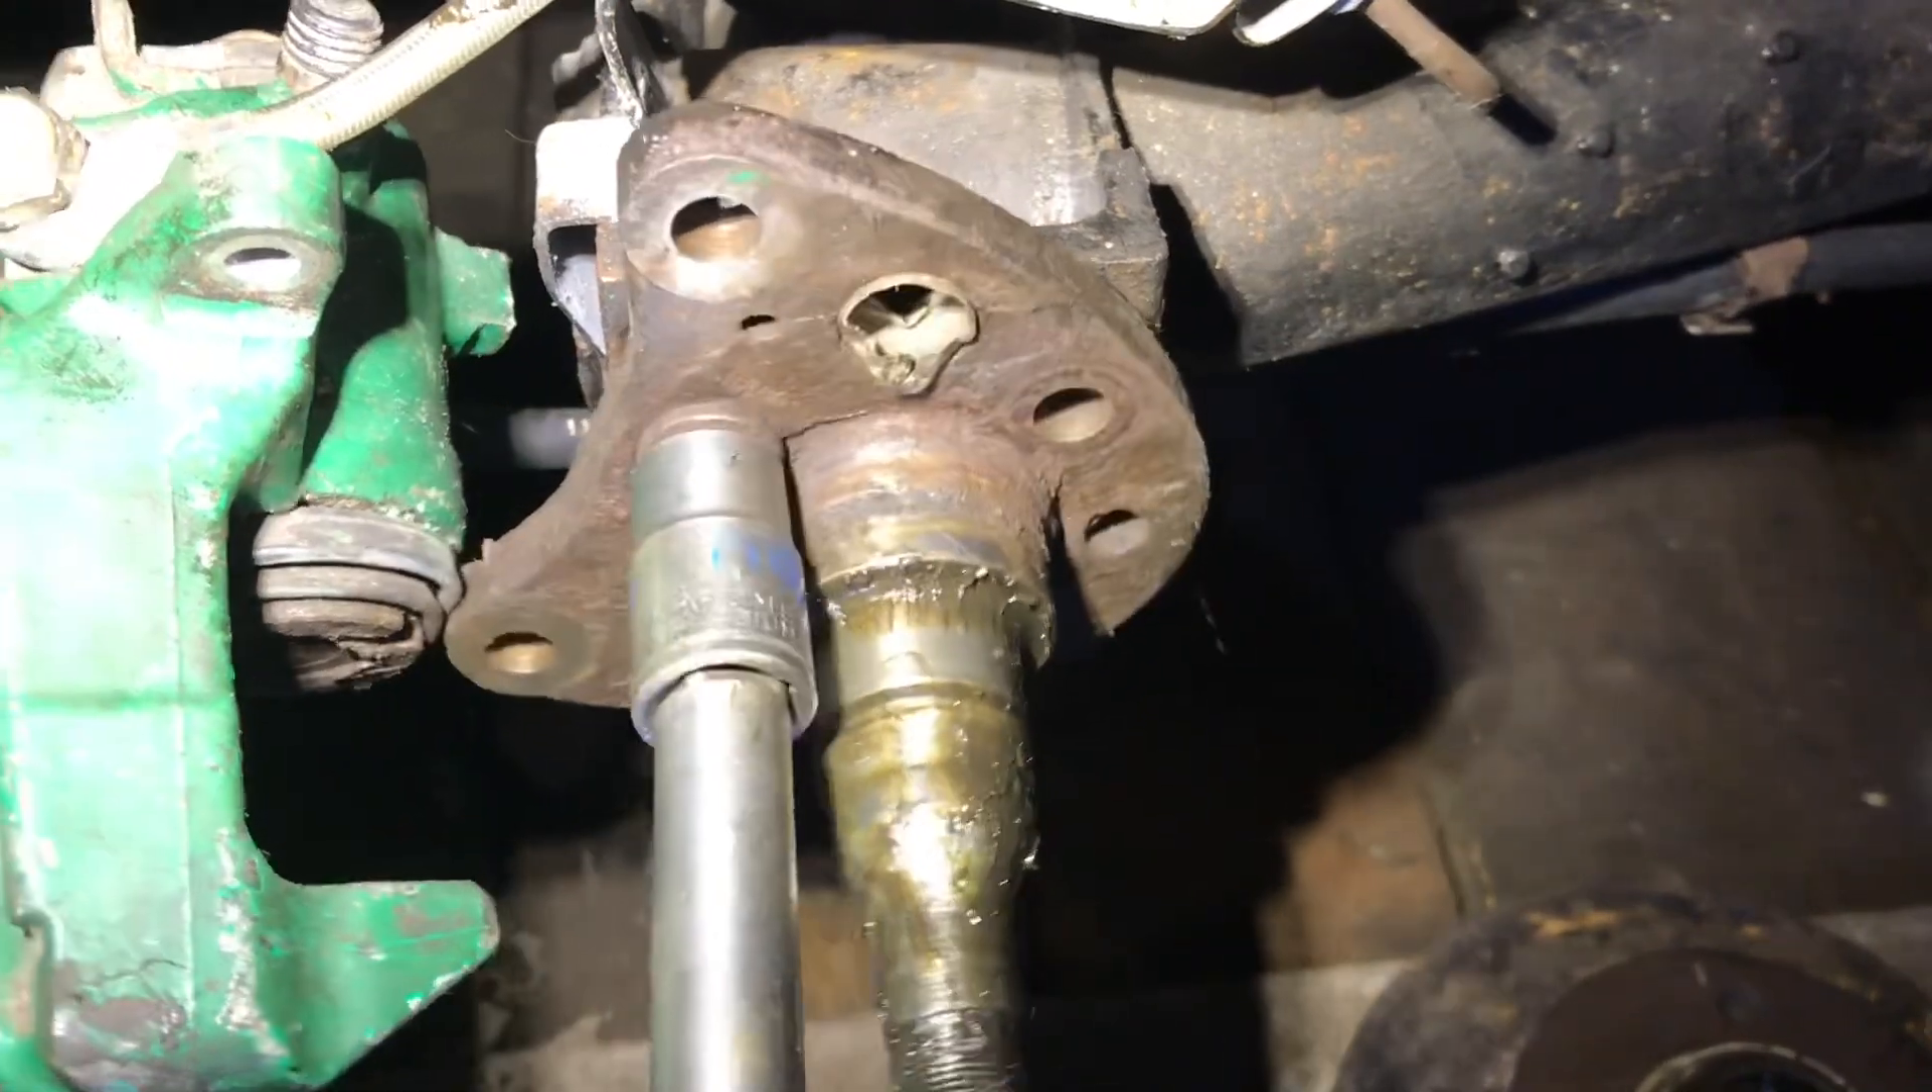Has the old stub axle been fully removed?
No.